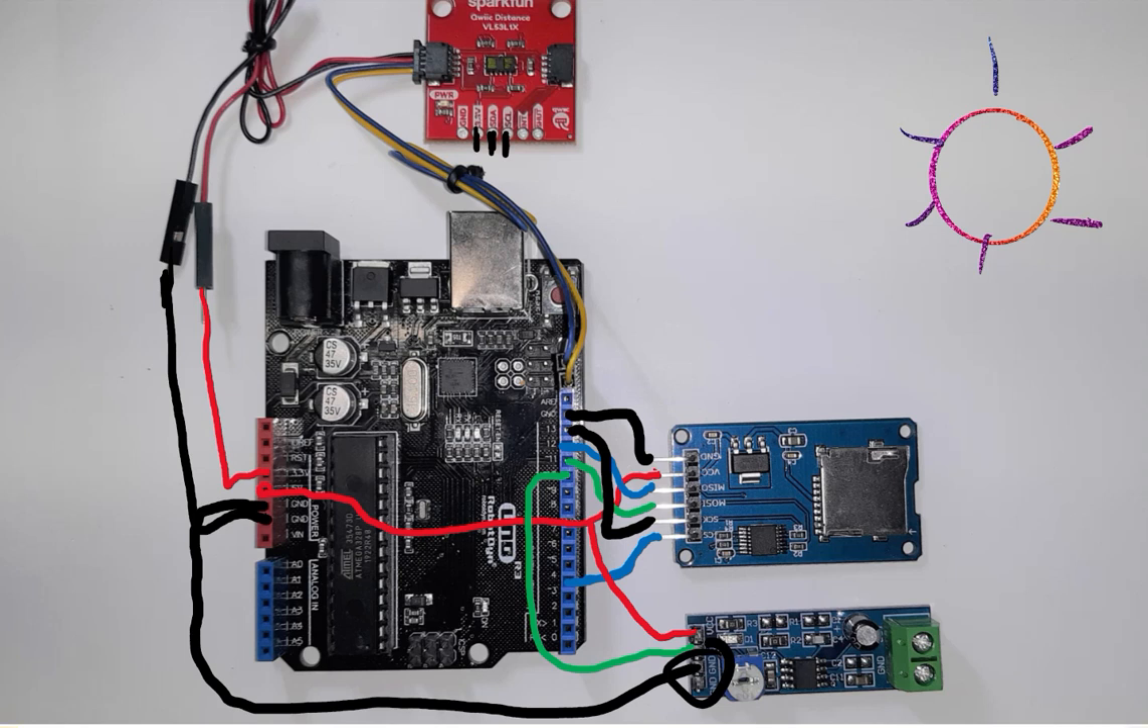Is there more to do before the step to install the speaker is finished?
Yes.